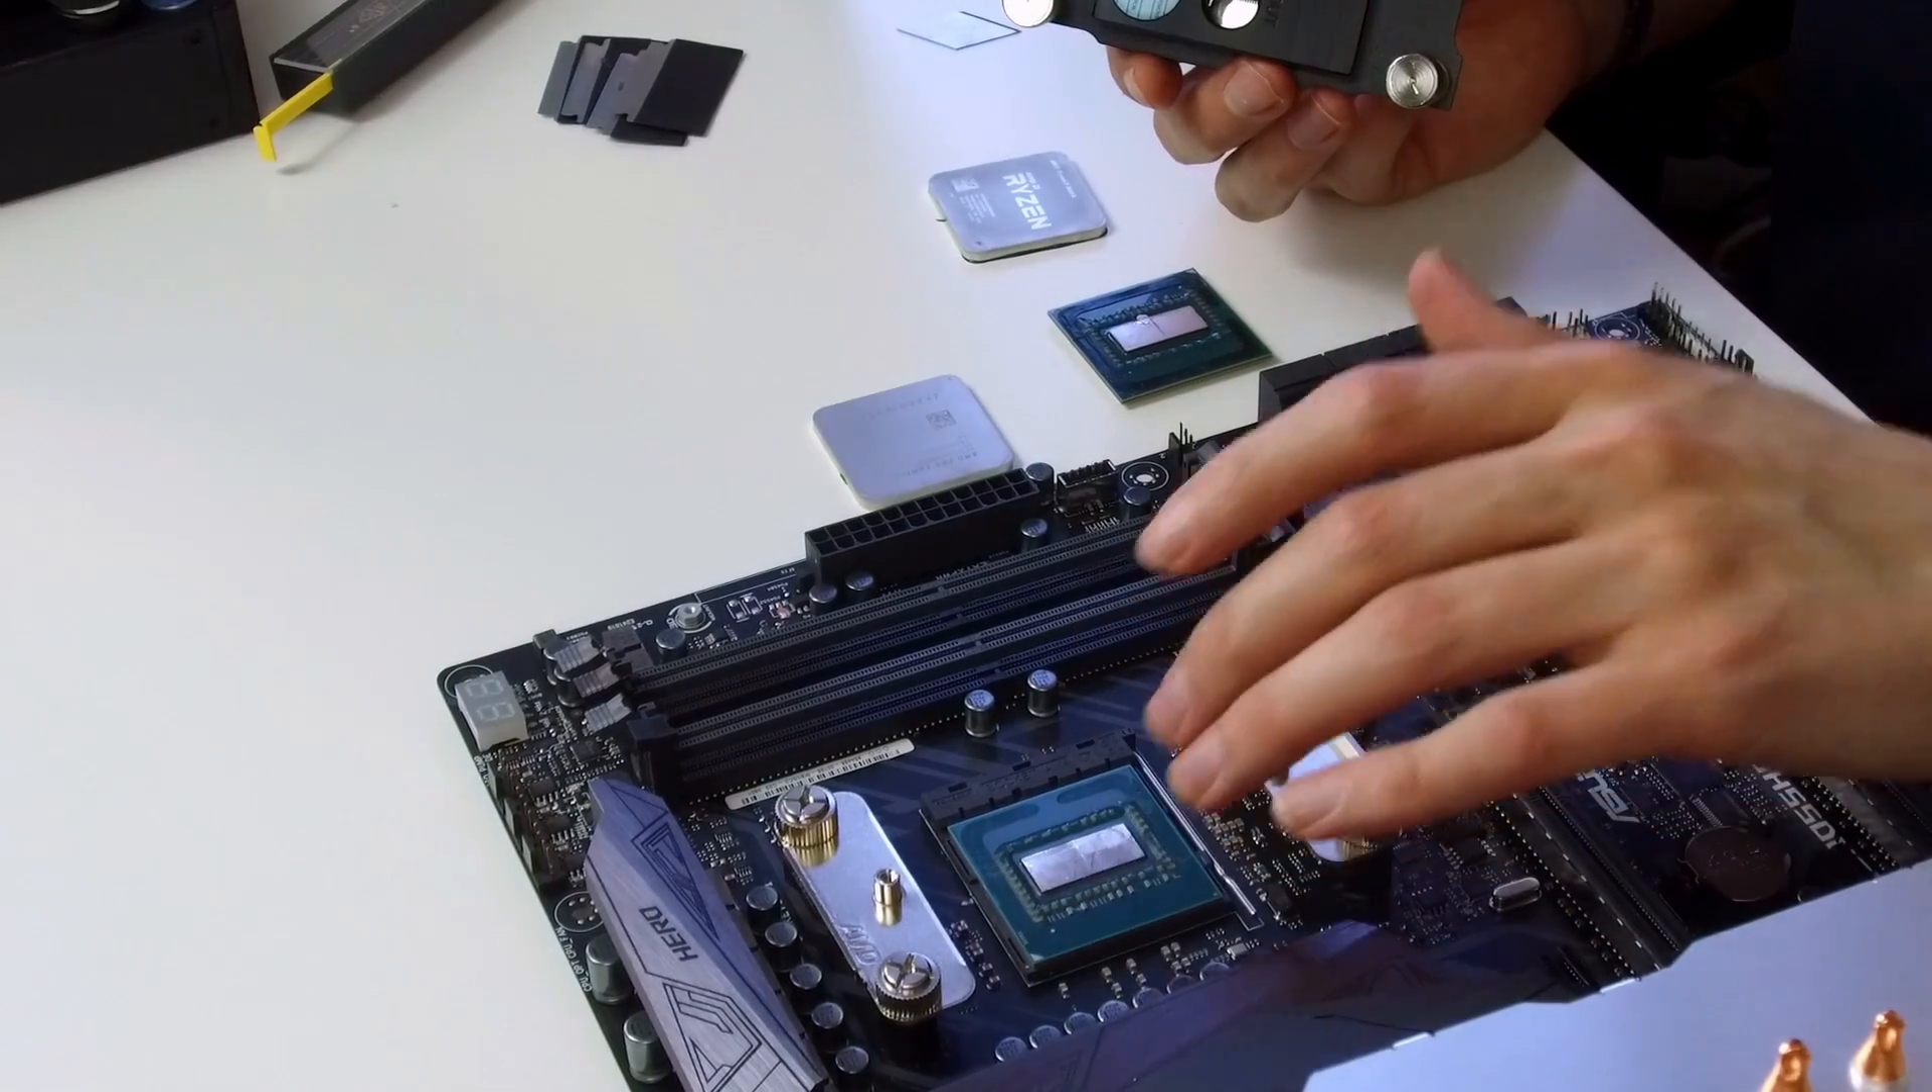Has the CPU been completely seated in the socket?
Yes.